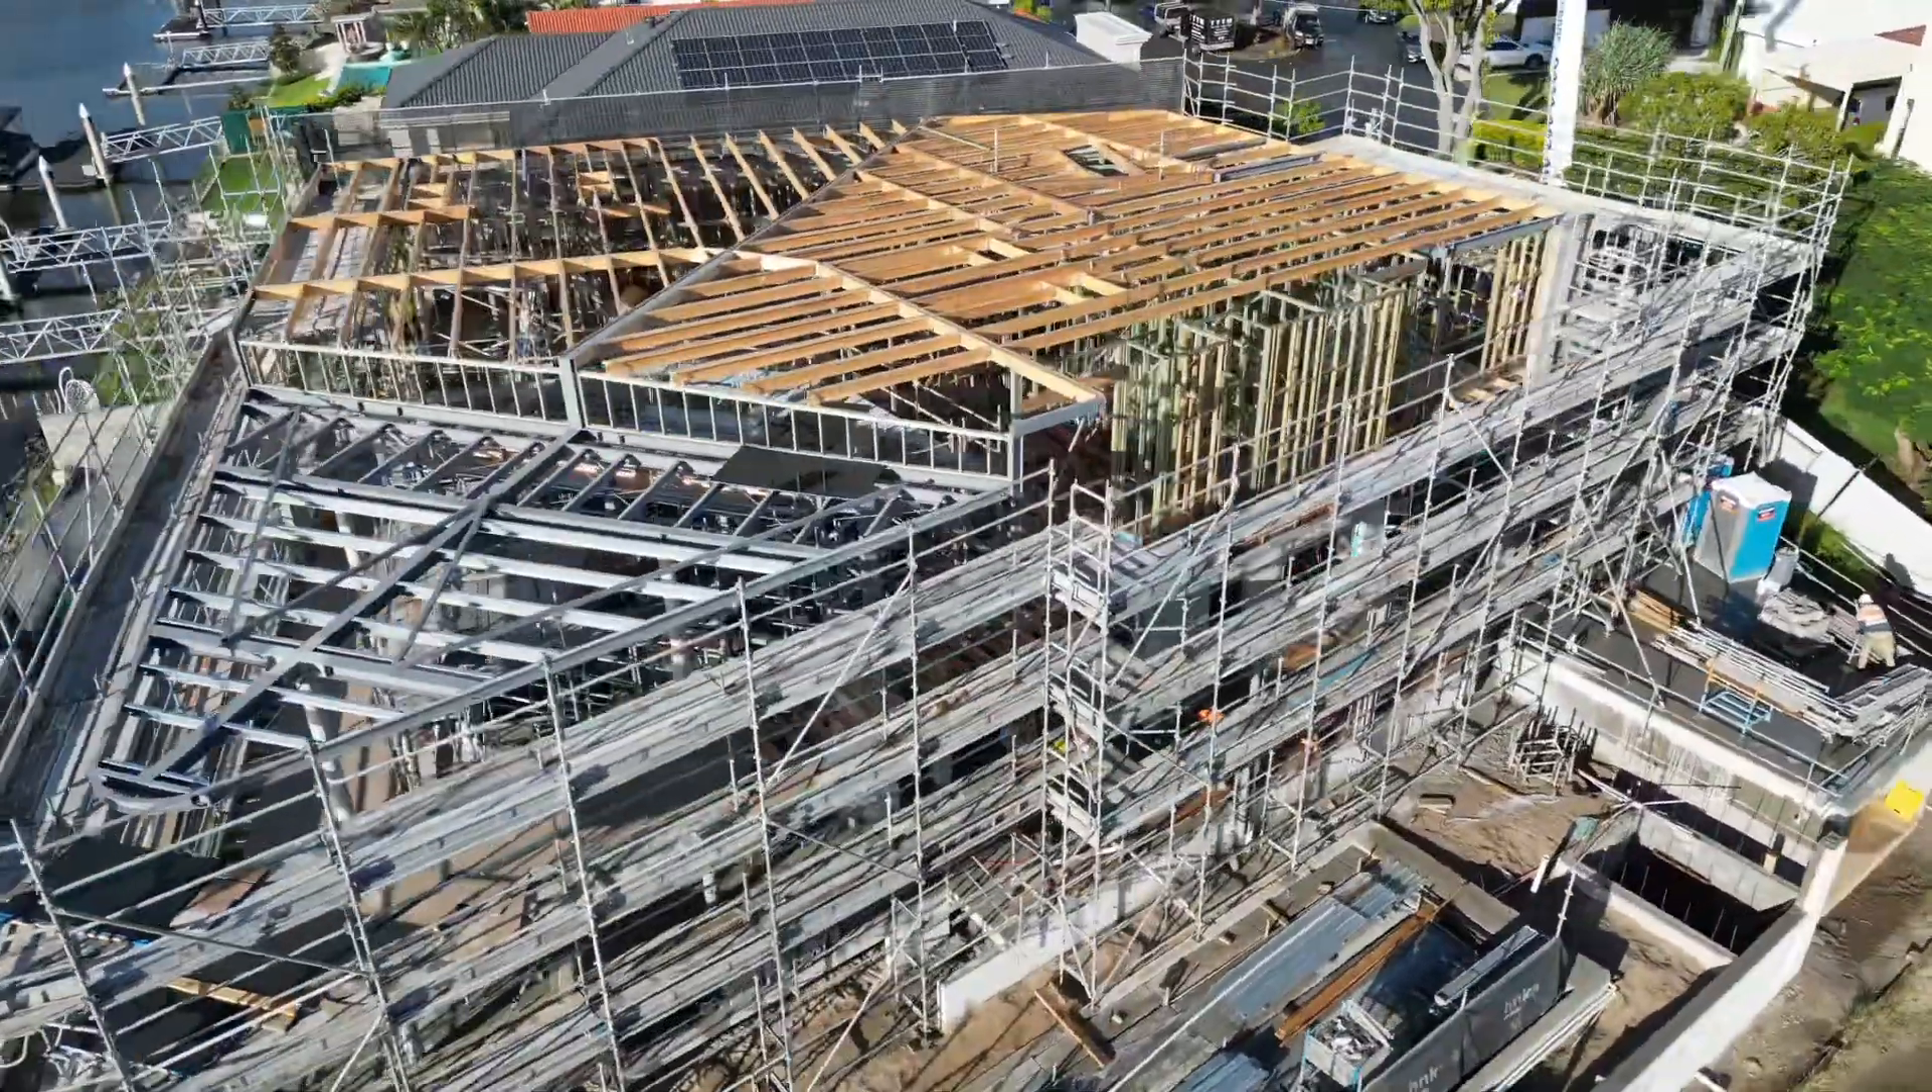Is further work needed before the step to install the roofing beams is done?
No.